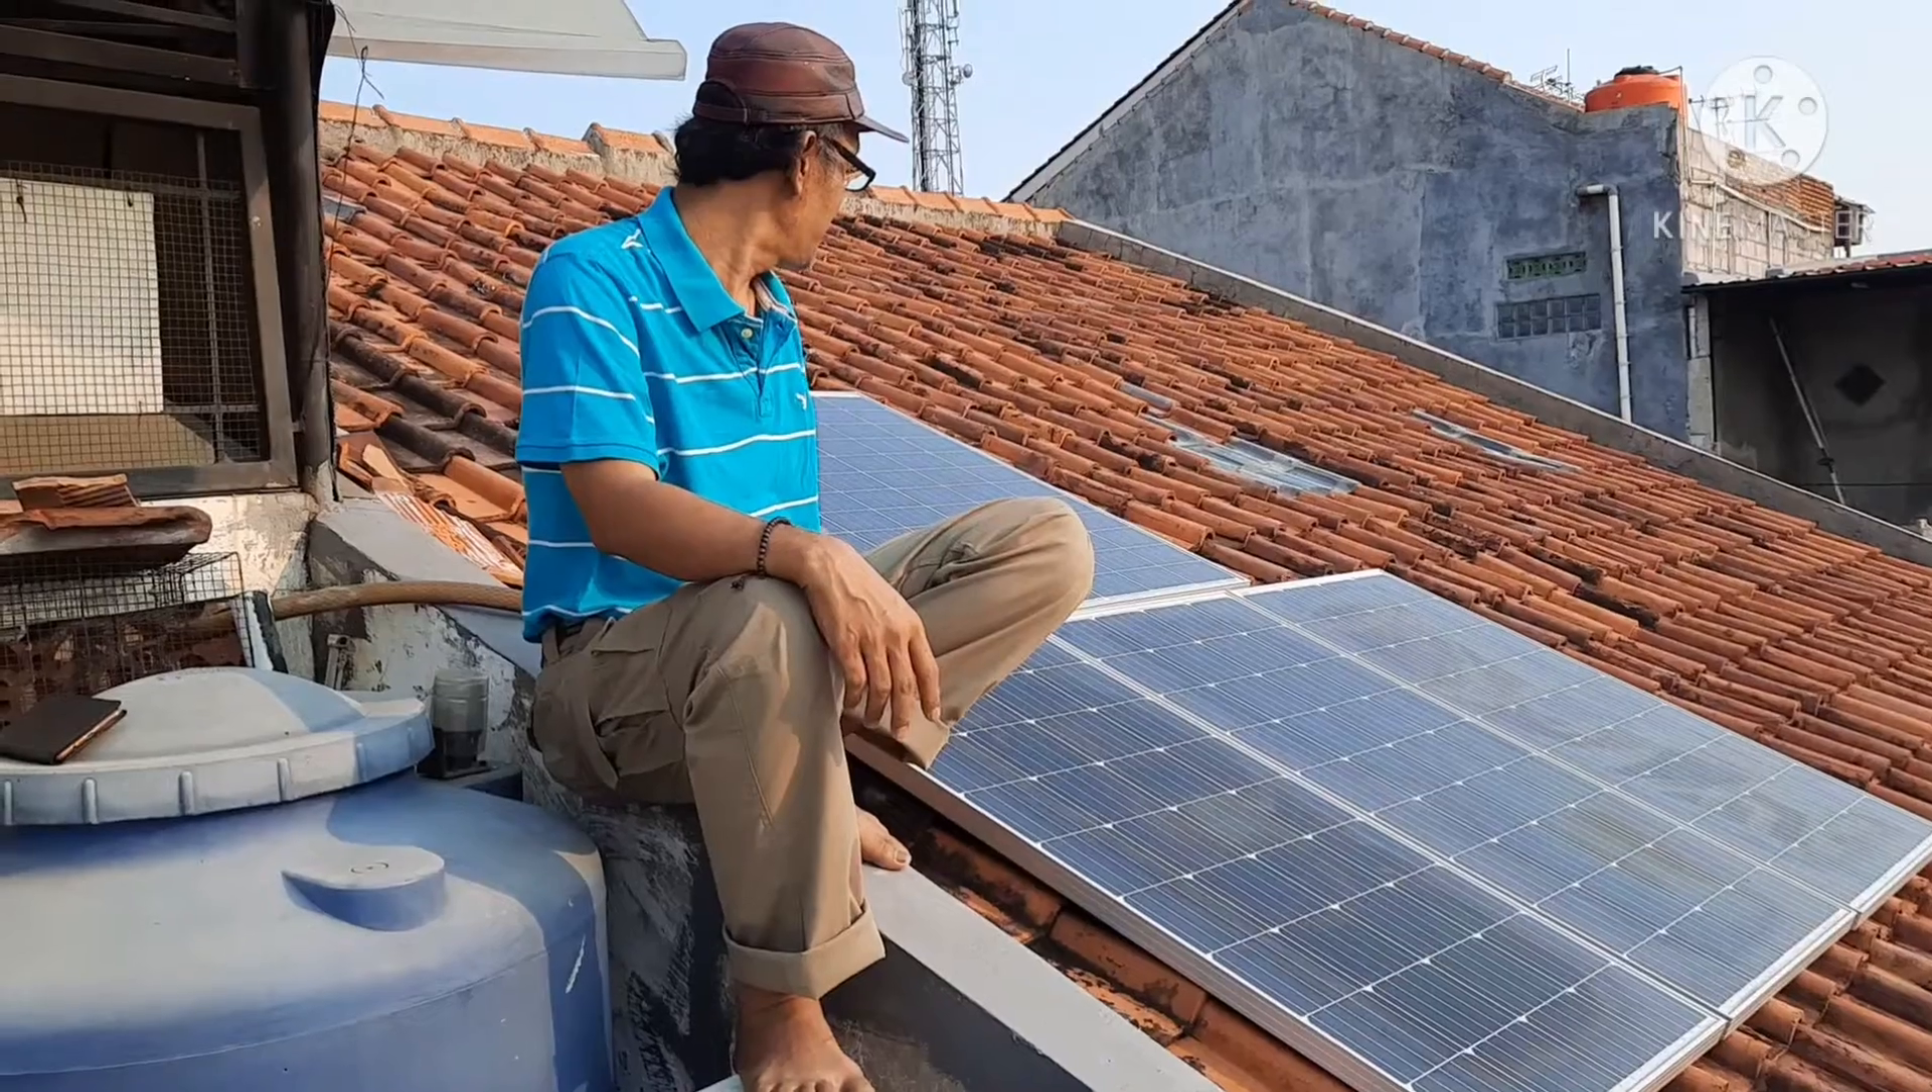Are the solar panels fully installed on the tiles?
Yes.